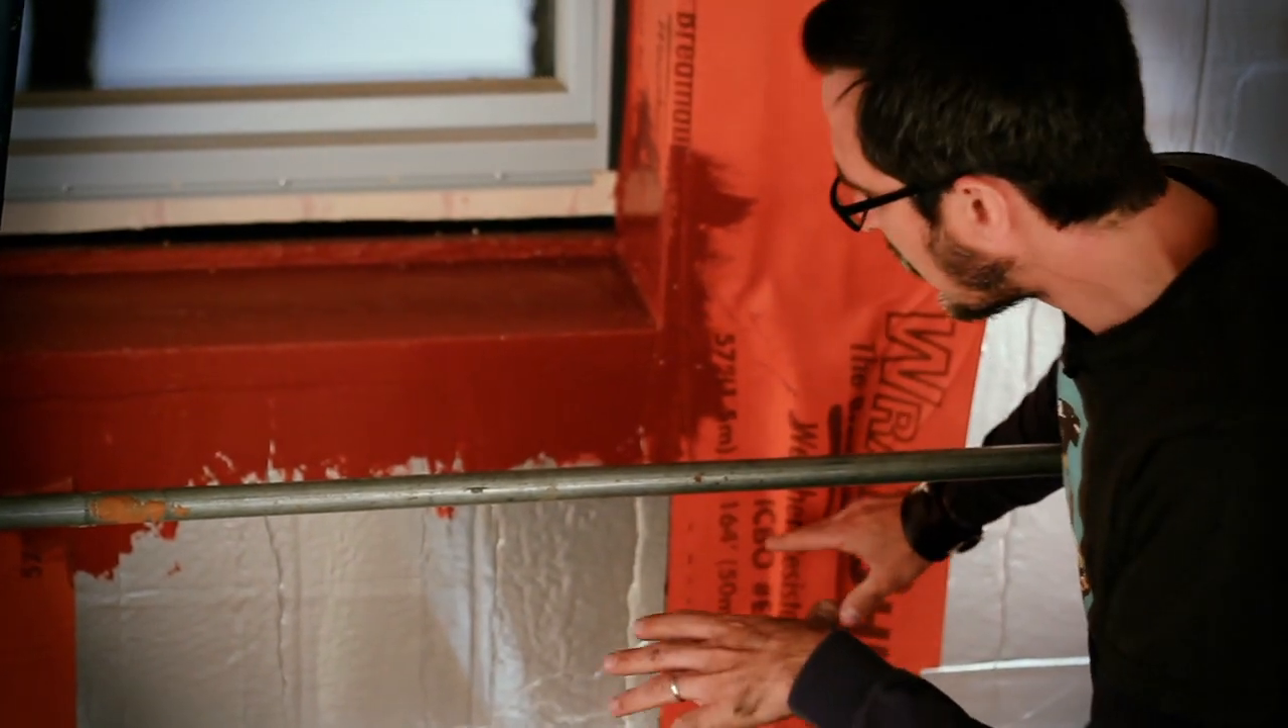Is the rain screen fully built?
No.